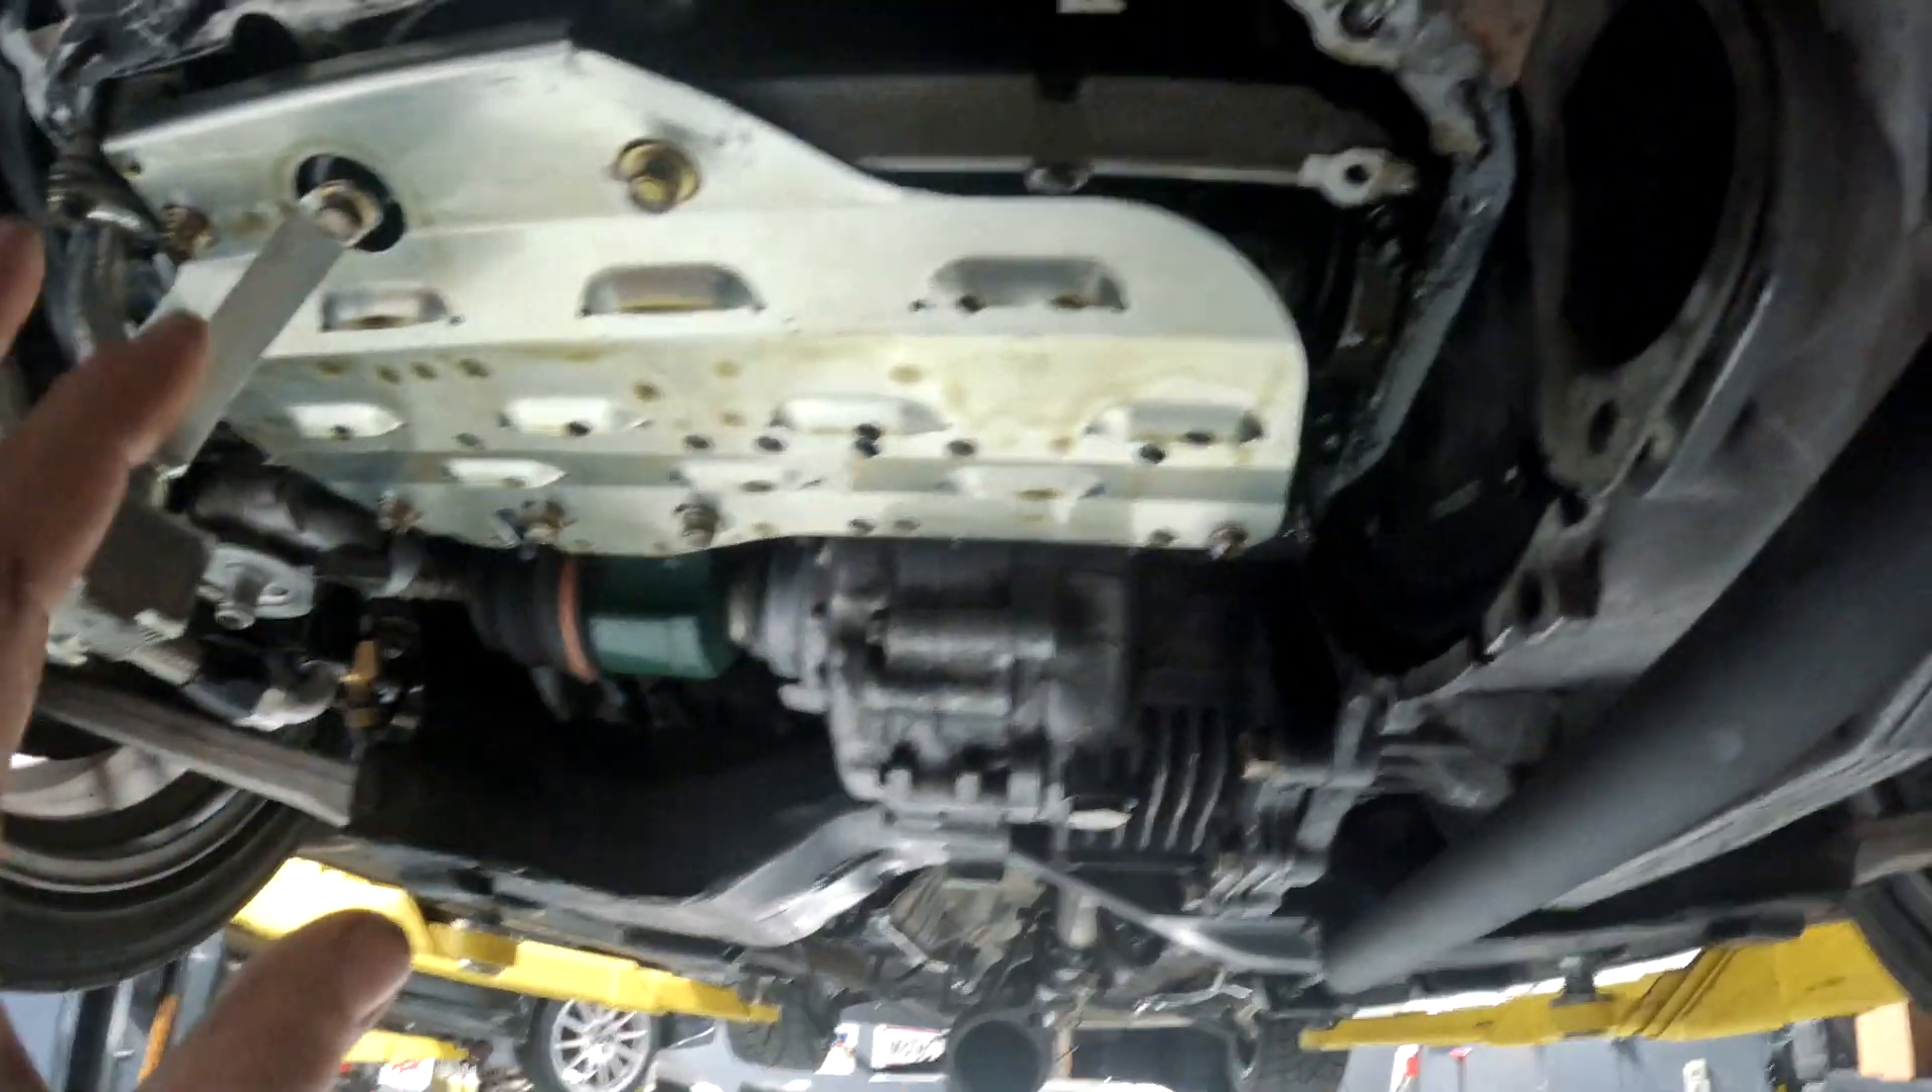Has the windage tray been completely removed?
No.